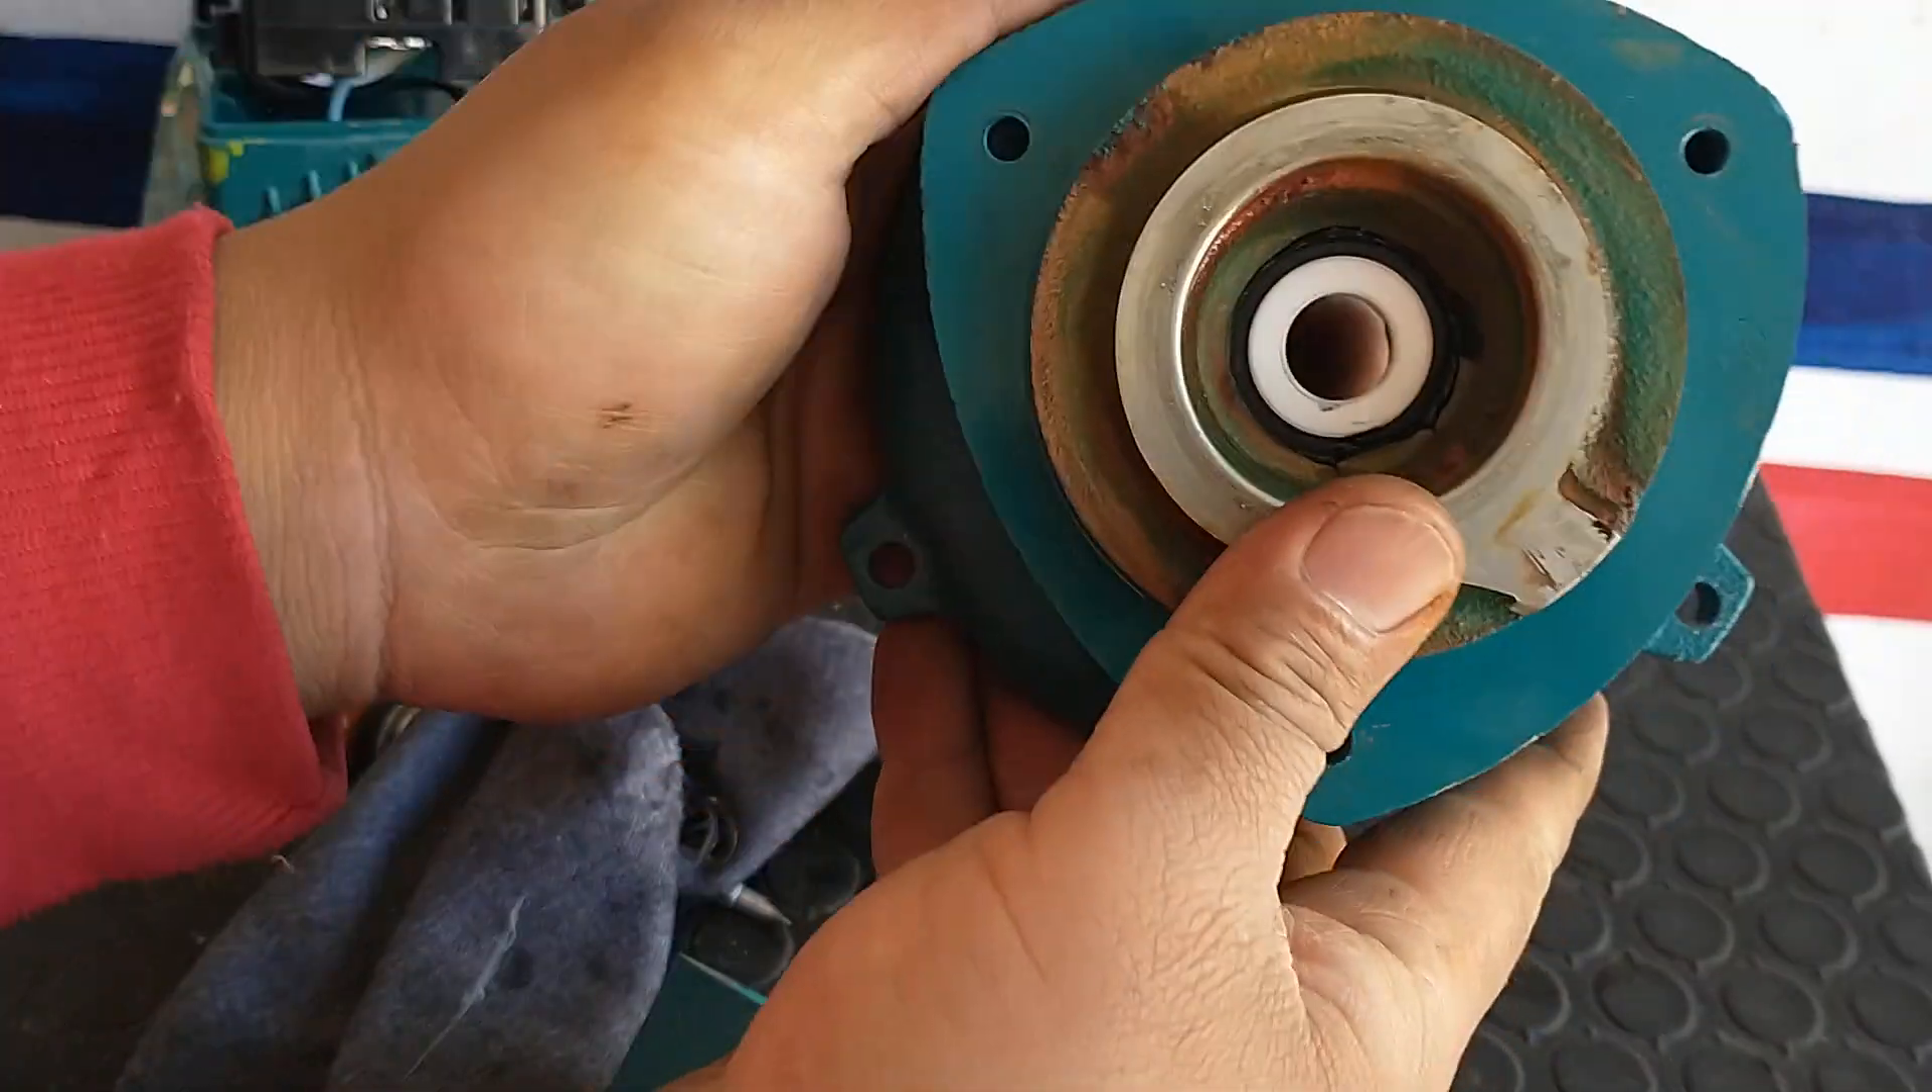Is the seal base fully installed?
Yes.